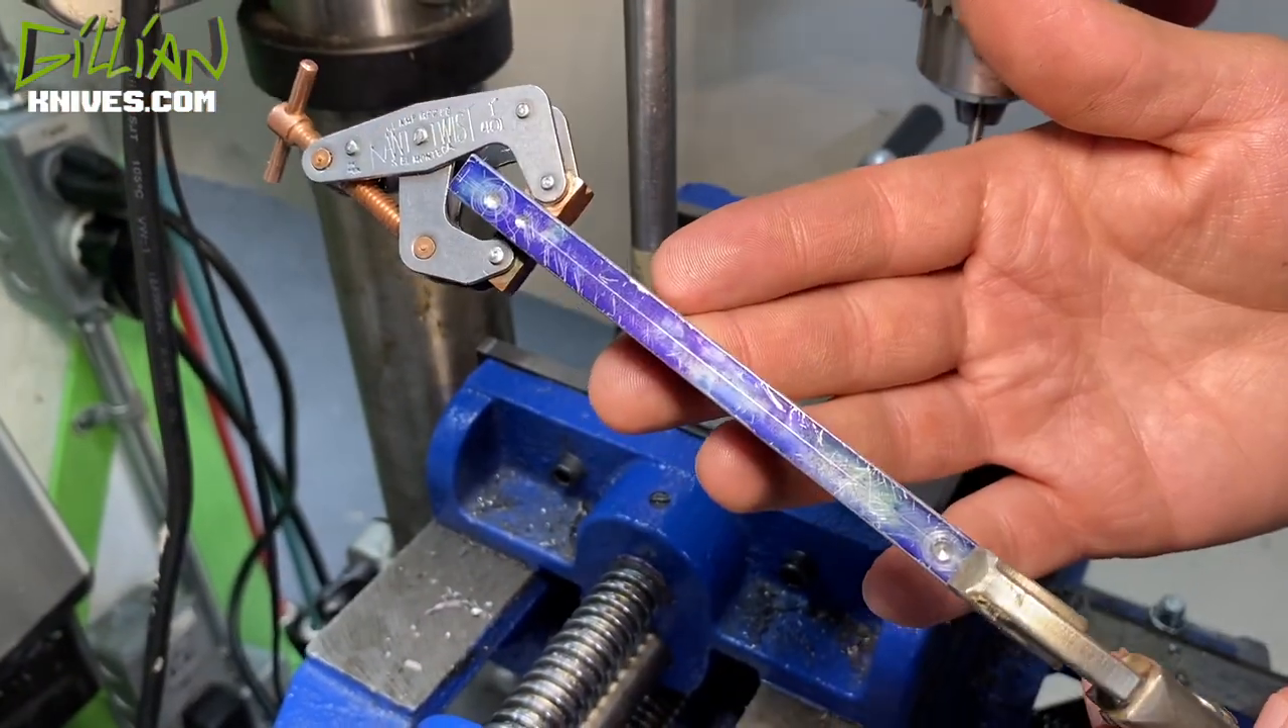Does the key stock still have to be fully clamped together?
No.